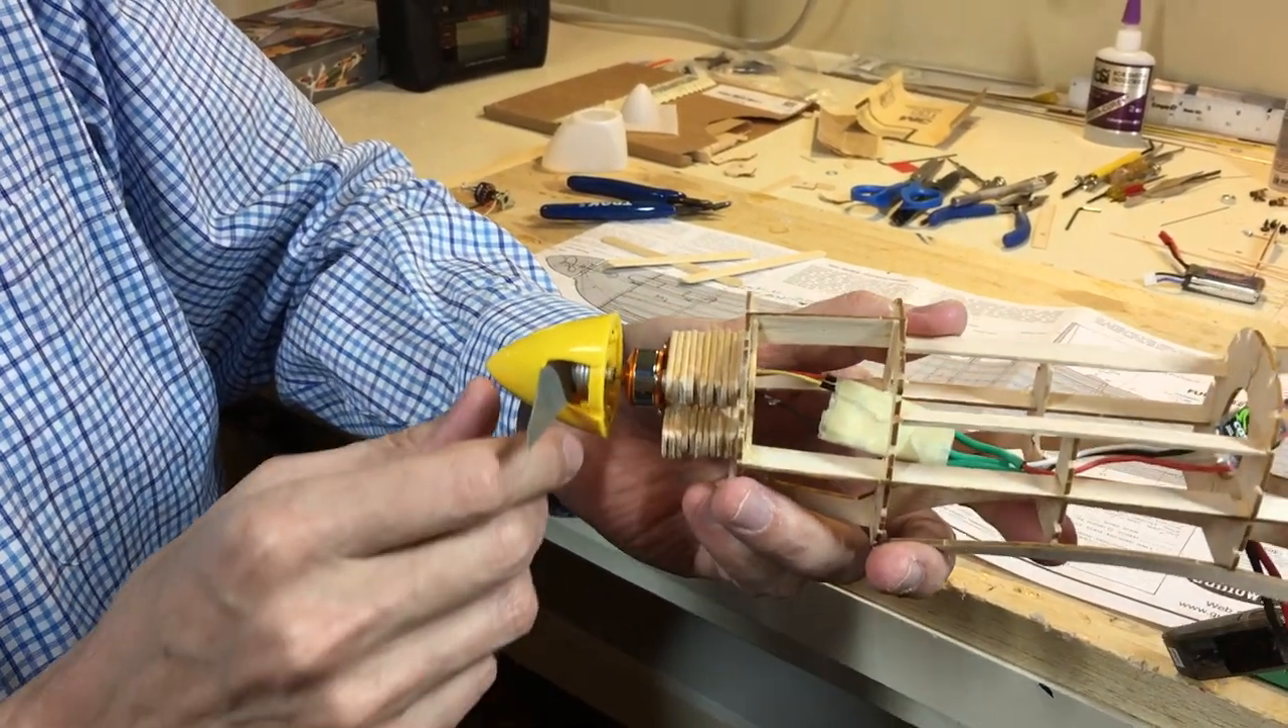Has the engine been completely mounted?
Yes.